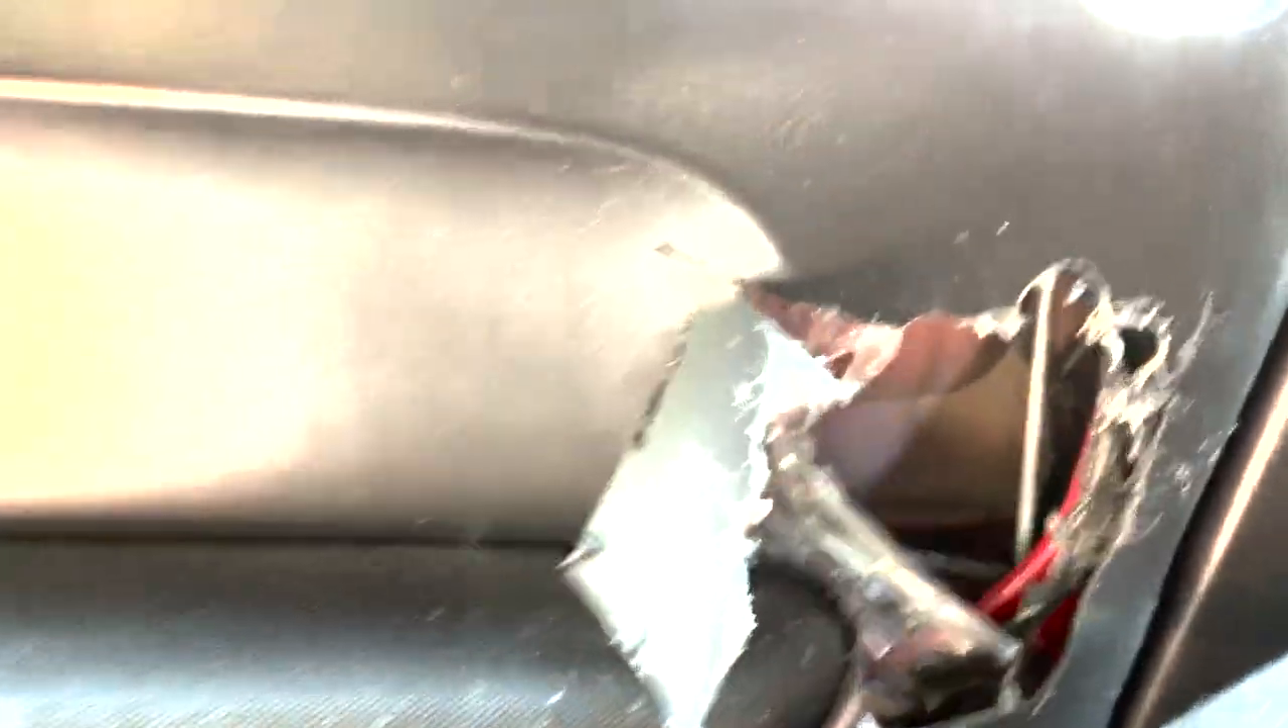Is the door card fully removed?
No.